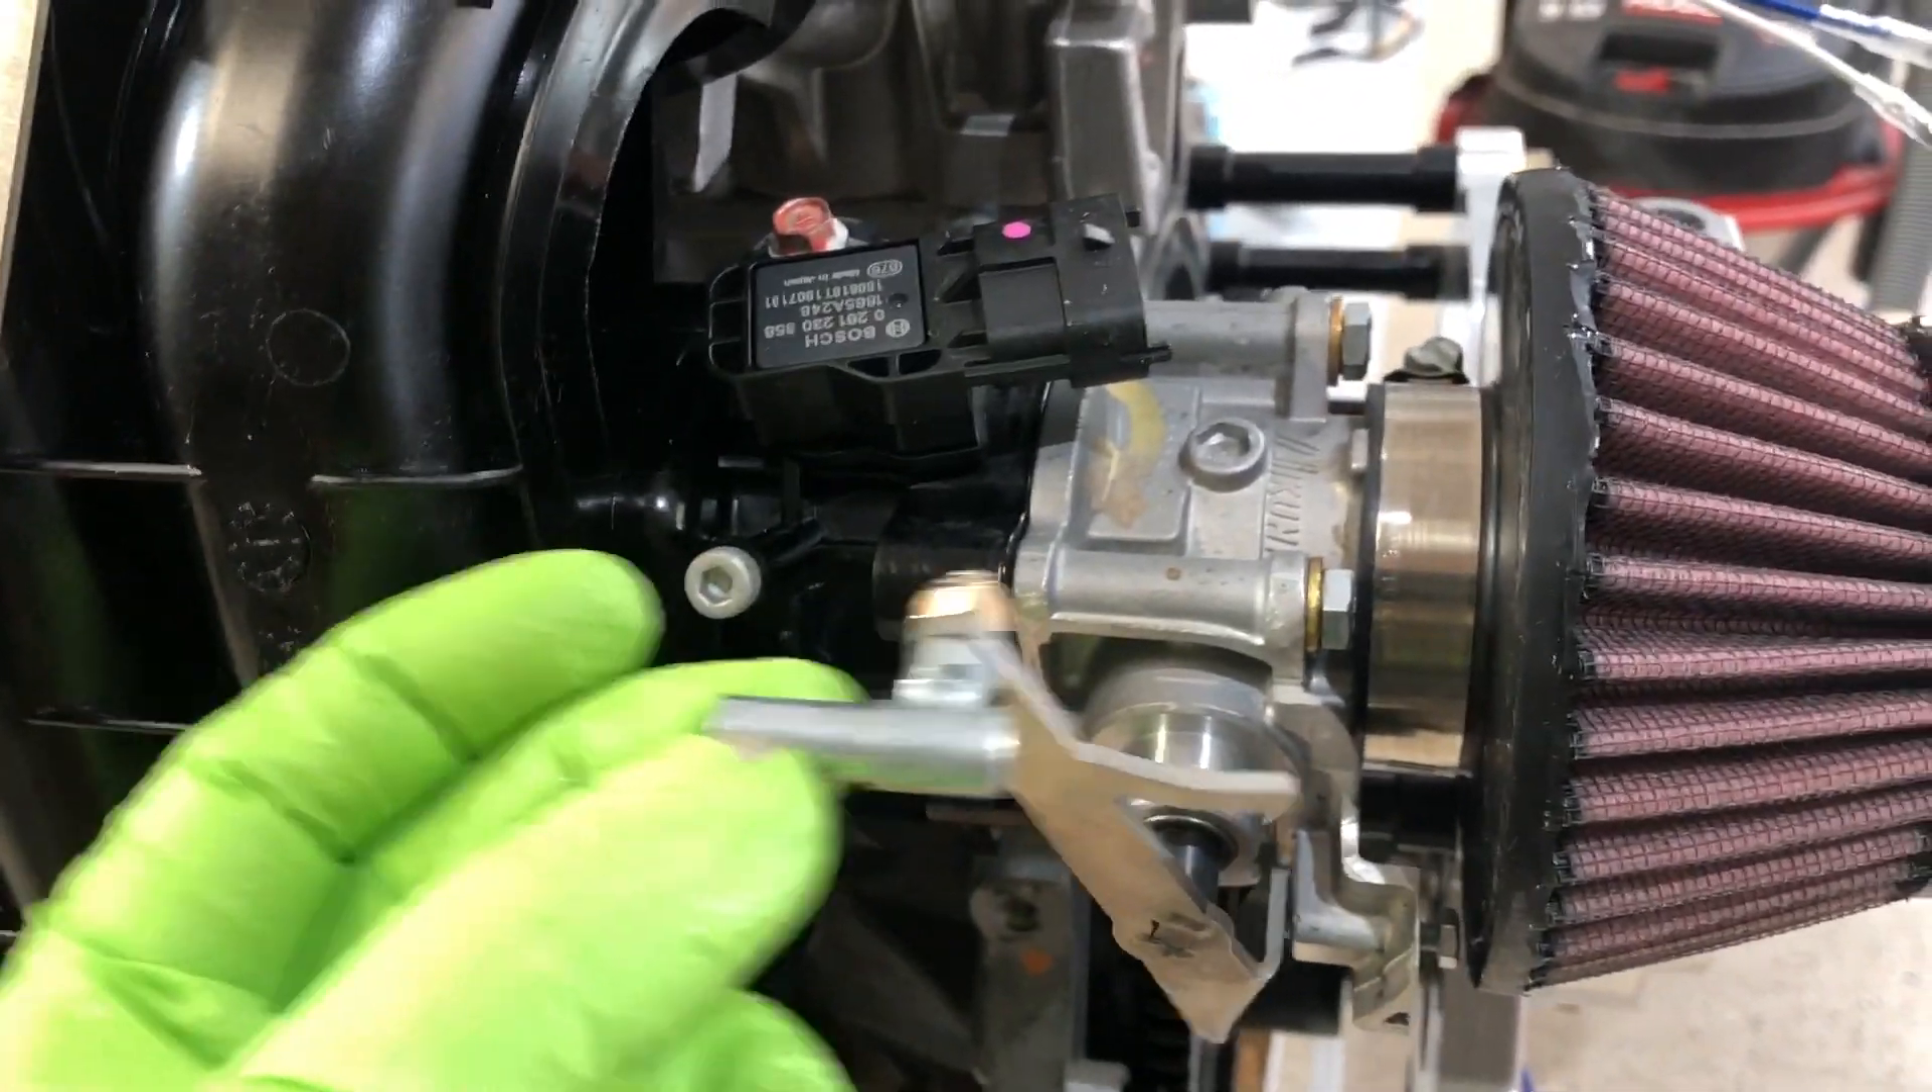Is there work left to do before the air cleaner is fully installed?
No.